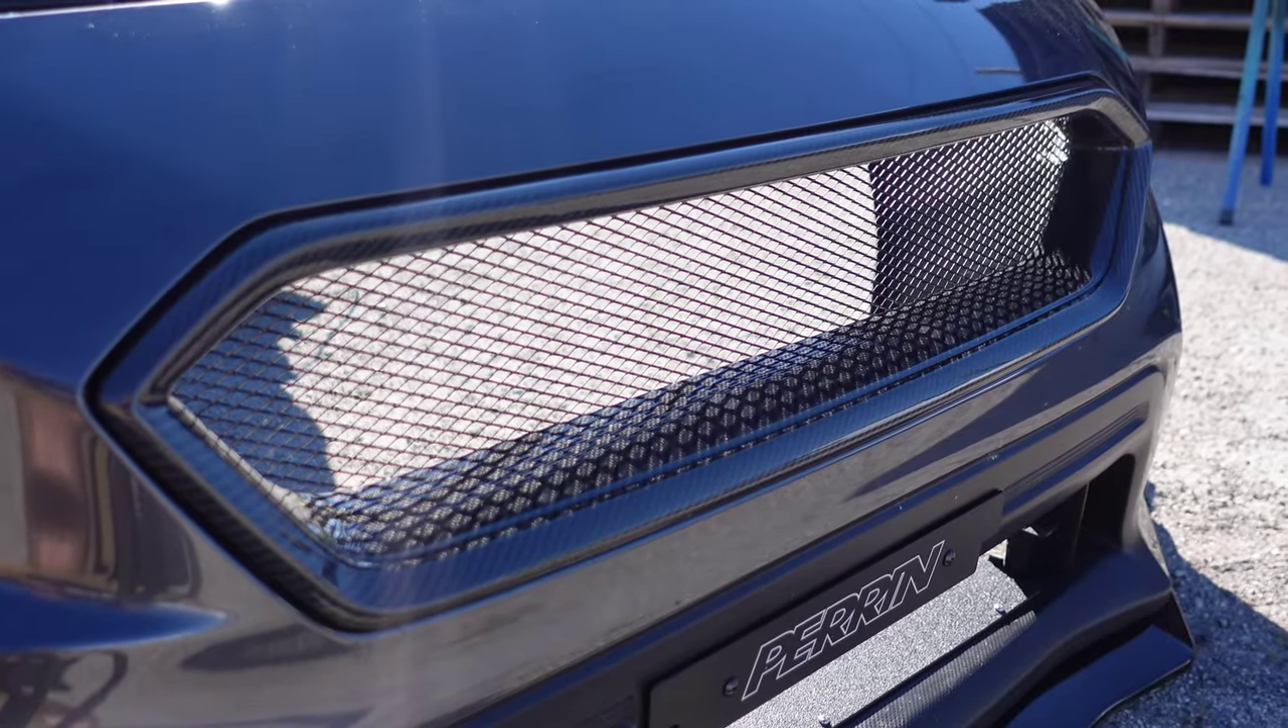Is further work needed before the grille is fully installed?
No.